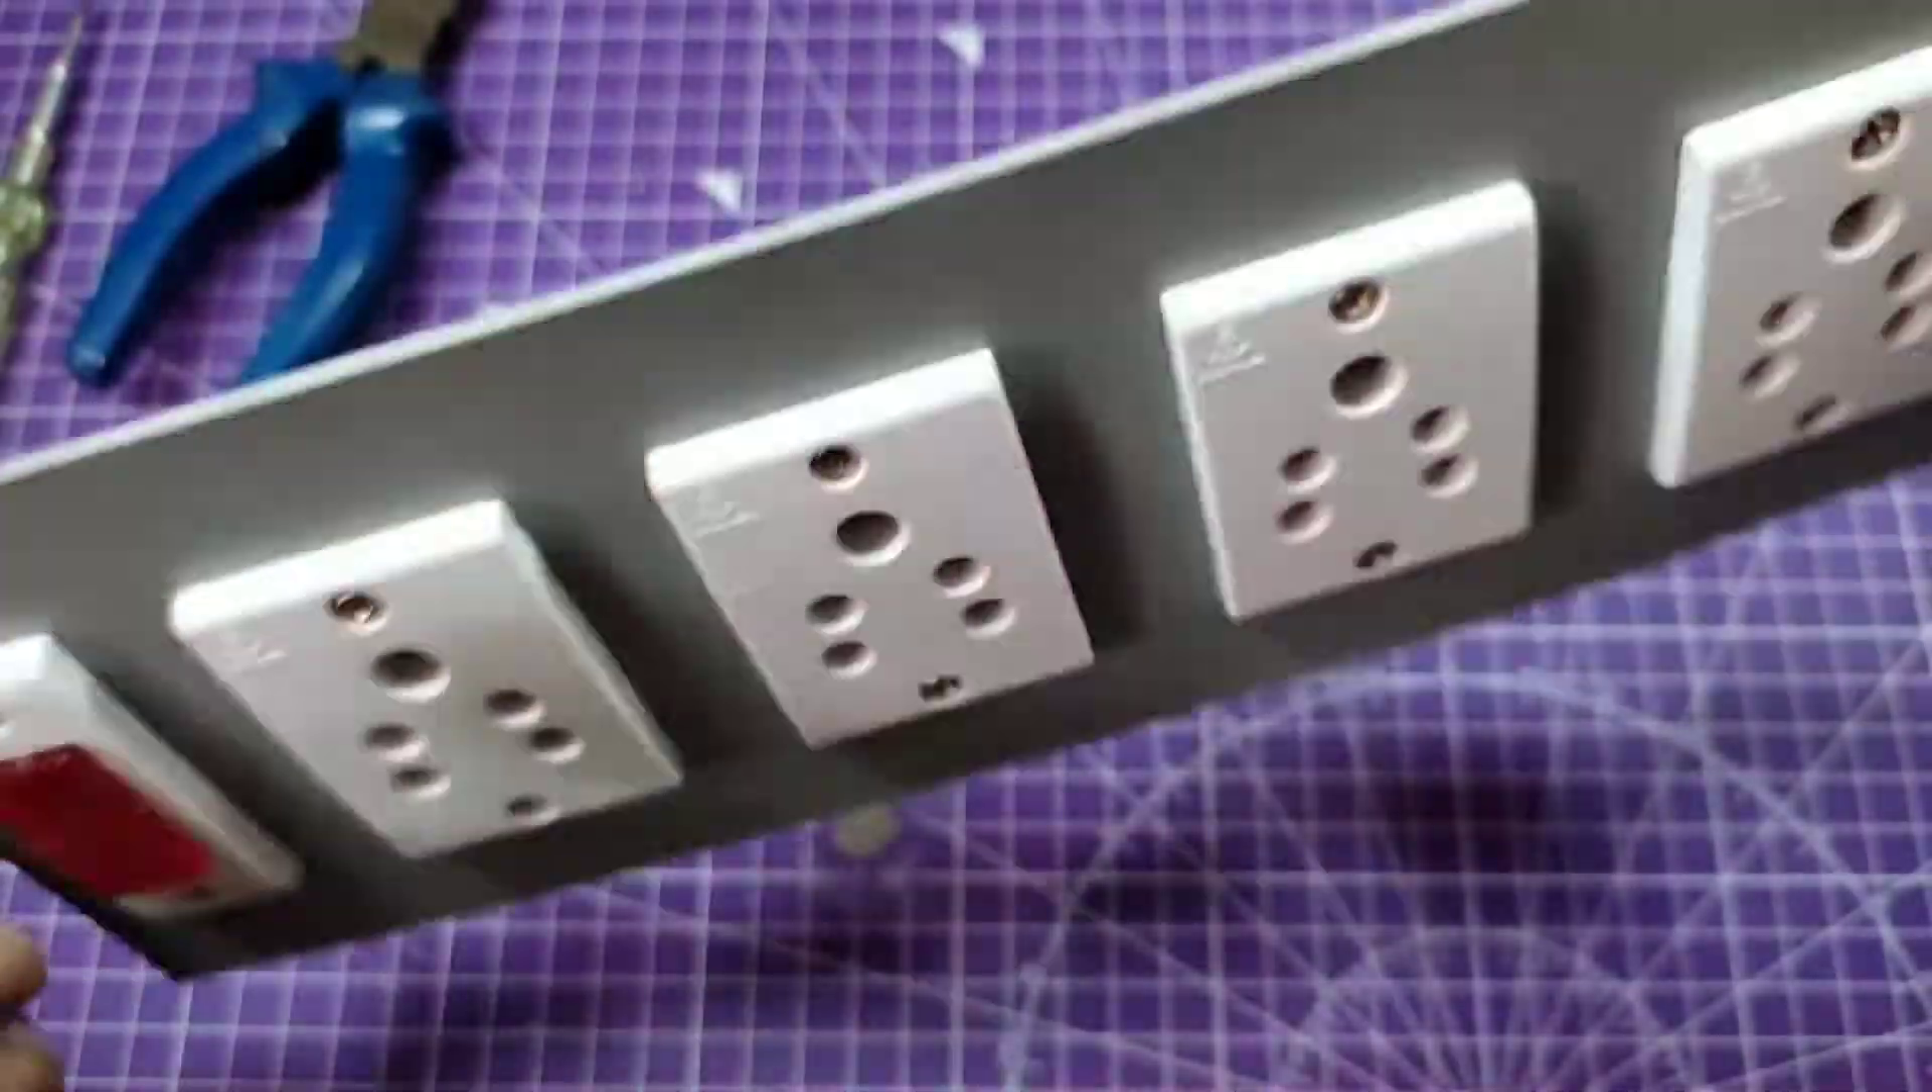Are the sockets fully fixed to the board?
Yes.